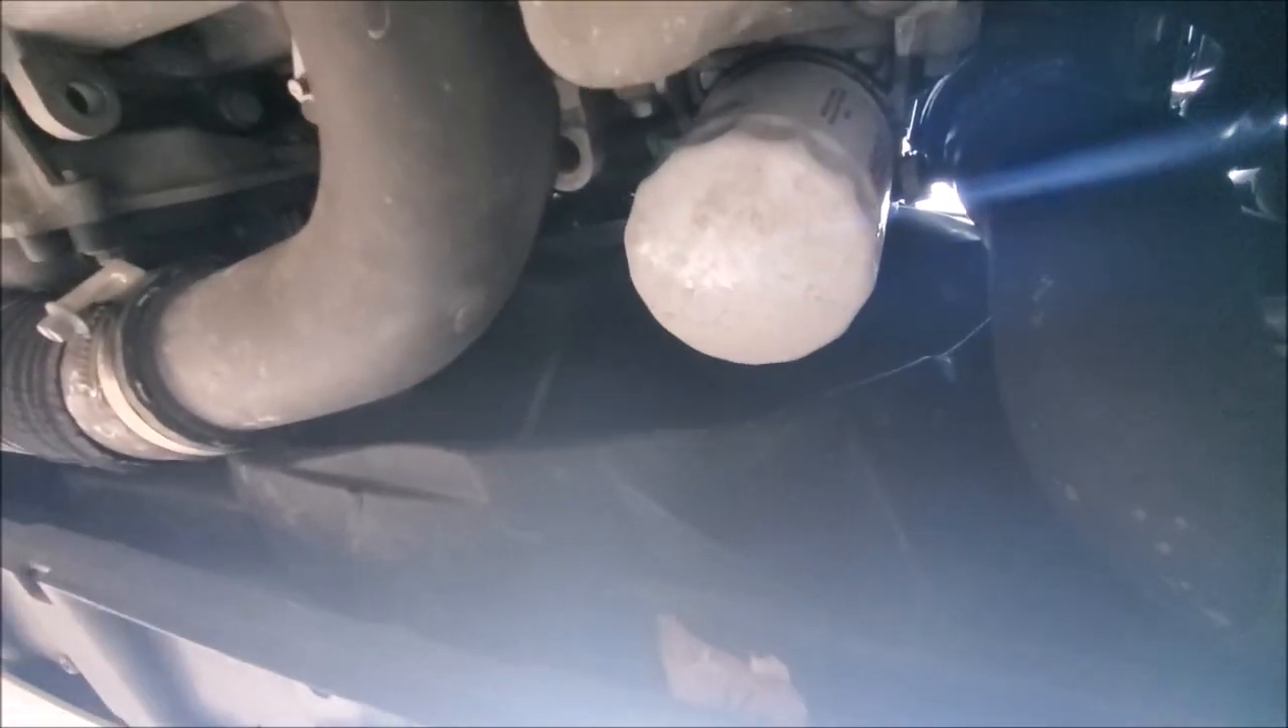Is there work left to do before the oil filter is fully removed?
Yes.